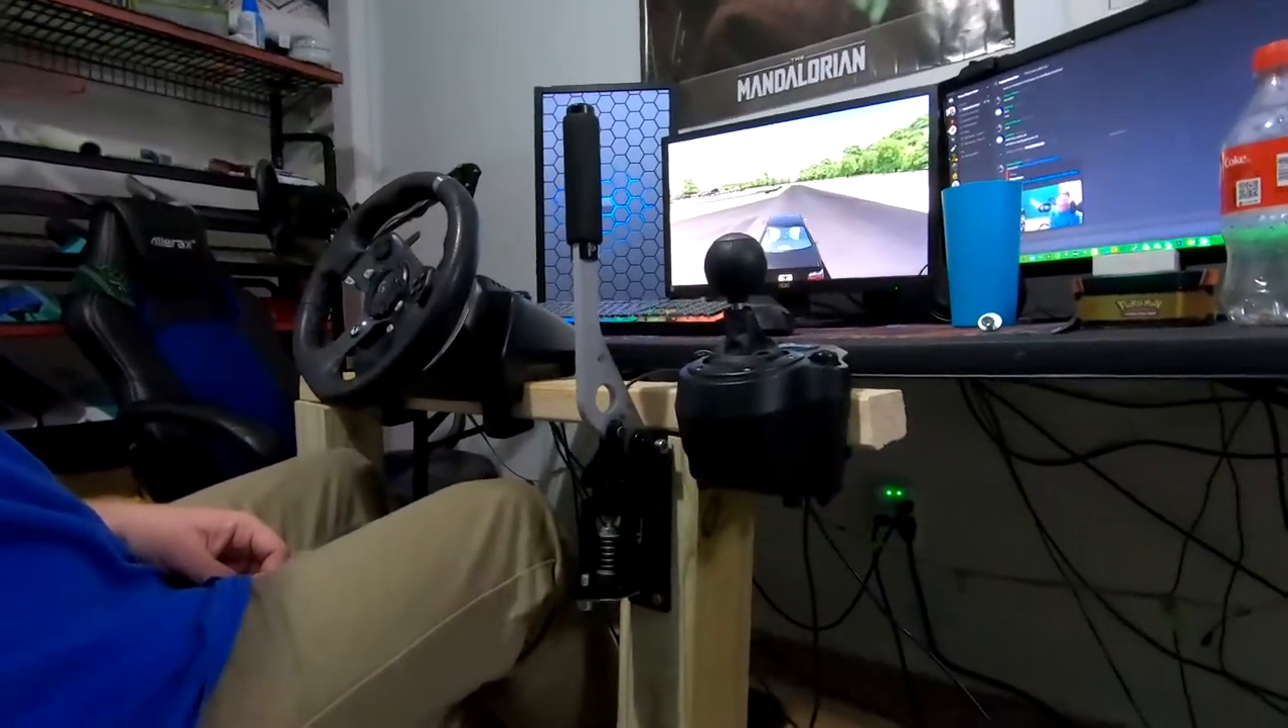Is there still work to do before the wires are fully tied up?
Yes.